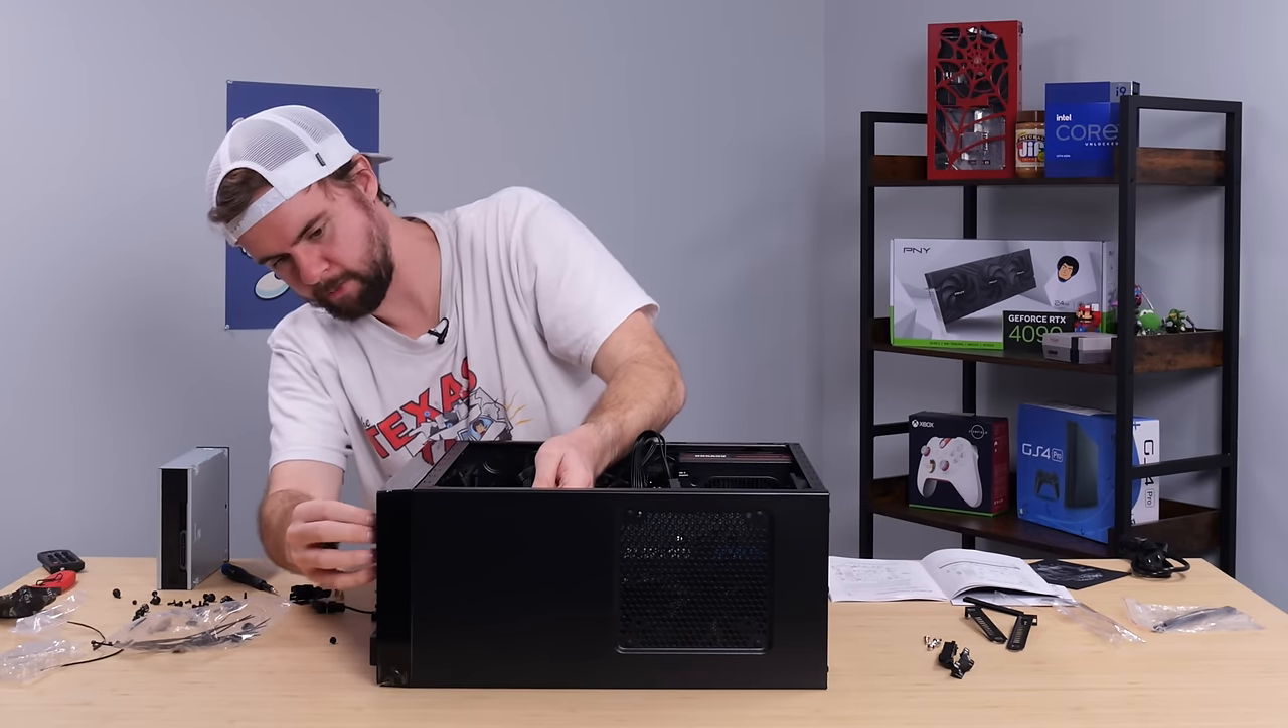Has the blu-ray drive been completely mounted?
No.